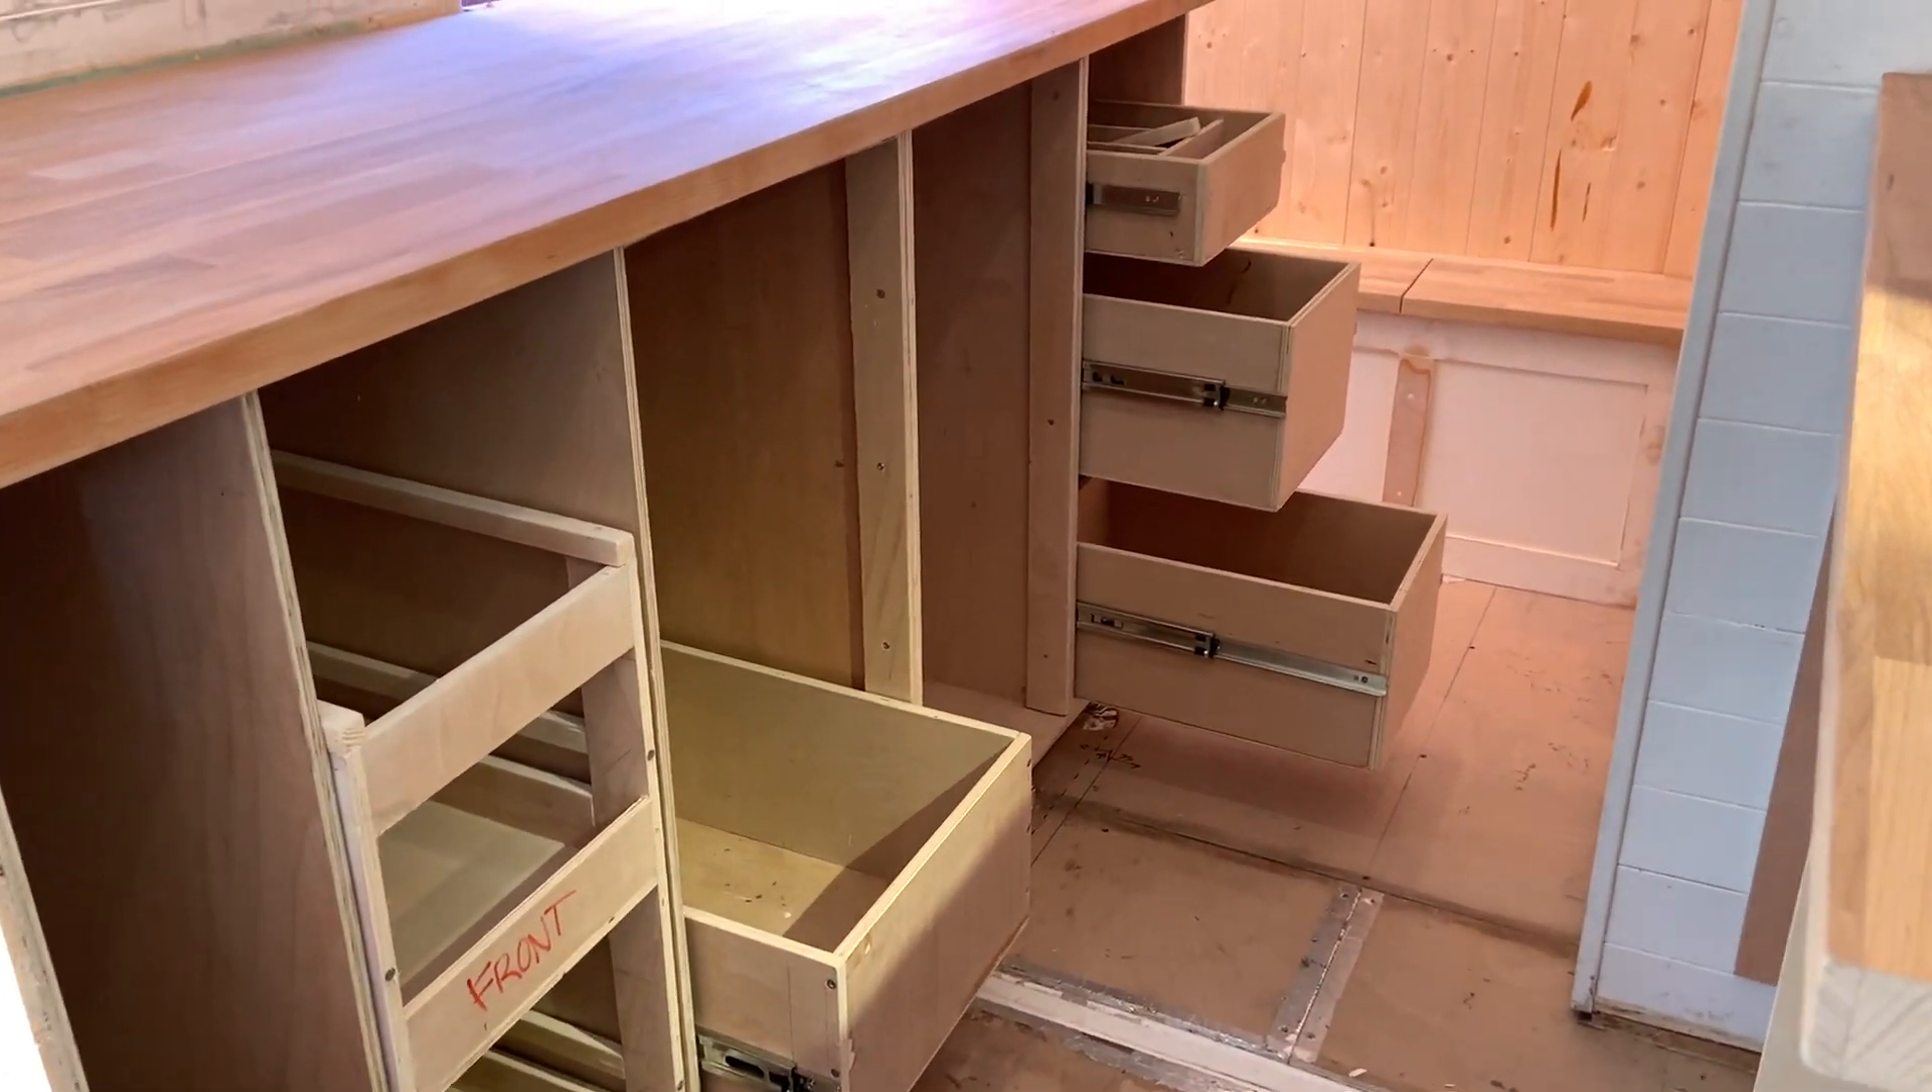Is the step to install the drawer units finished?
Yes.